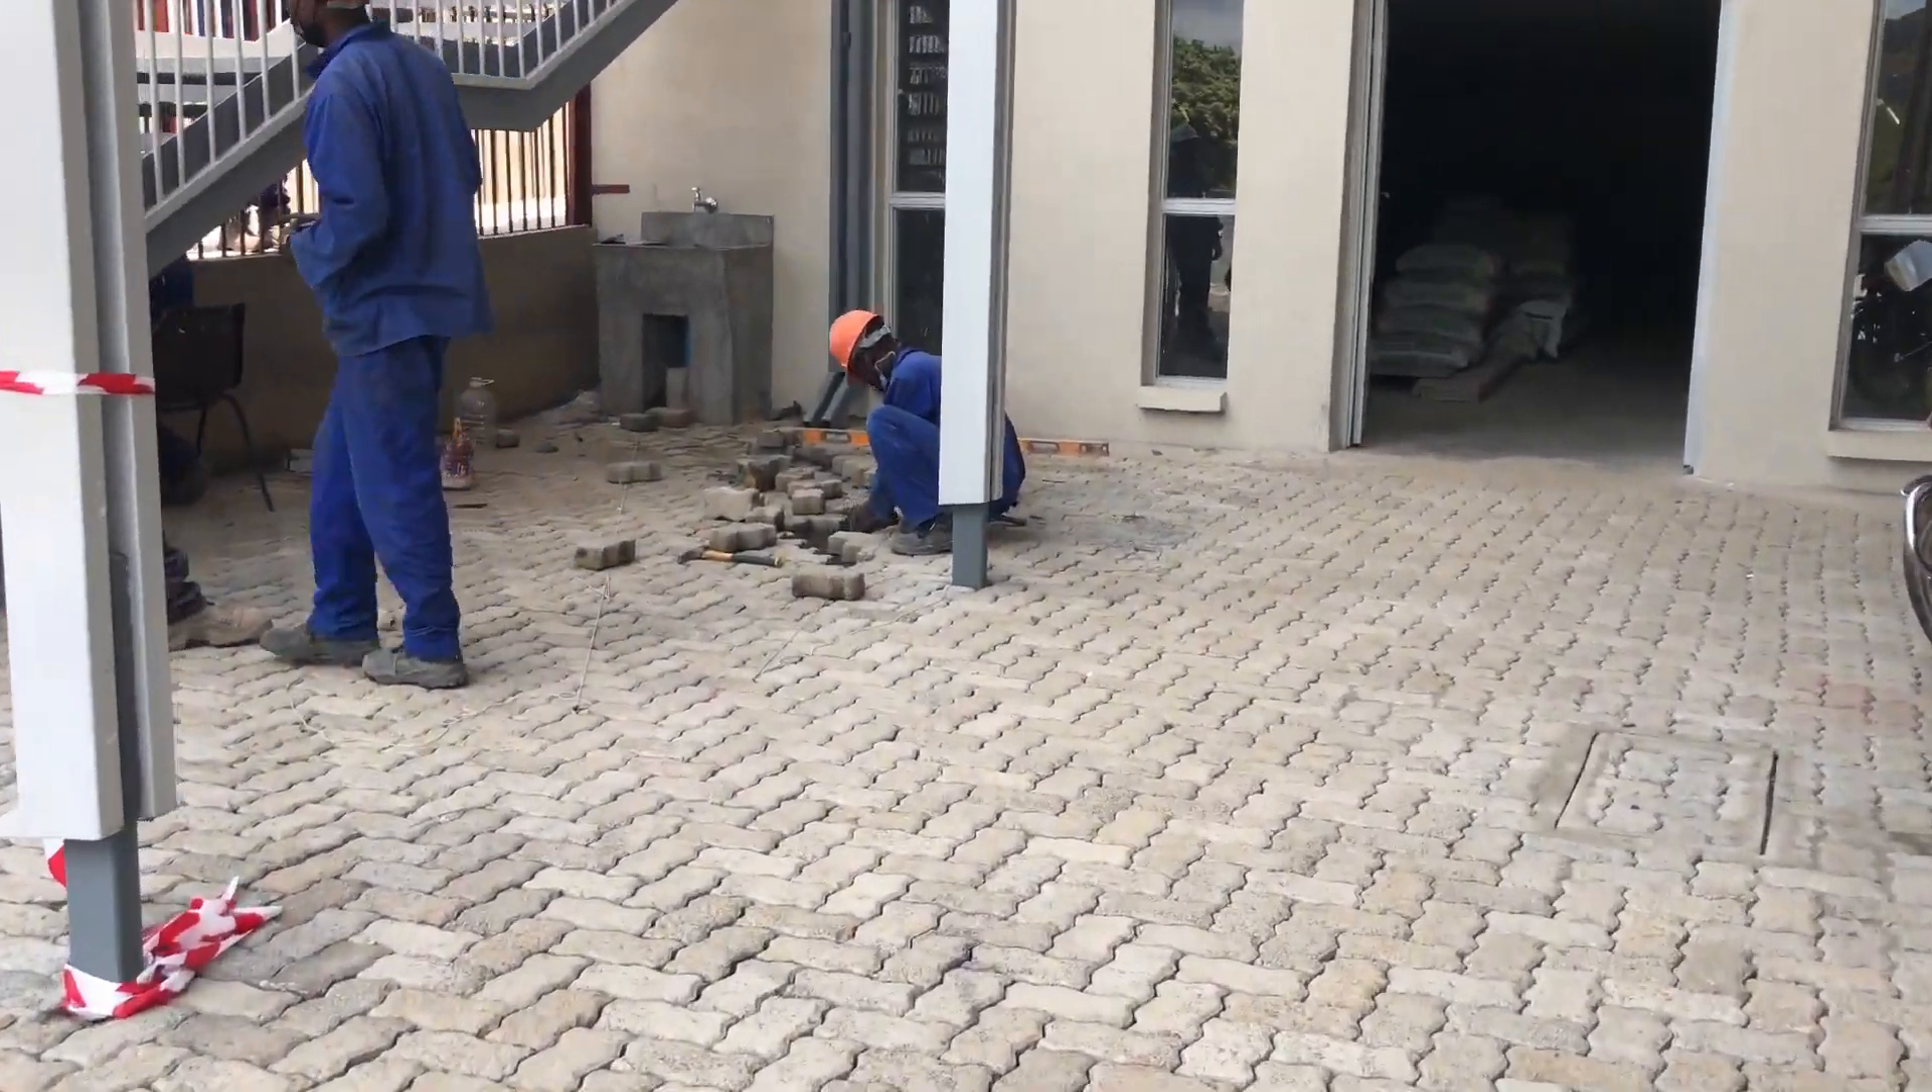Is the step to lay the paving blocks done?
No.